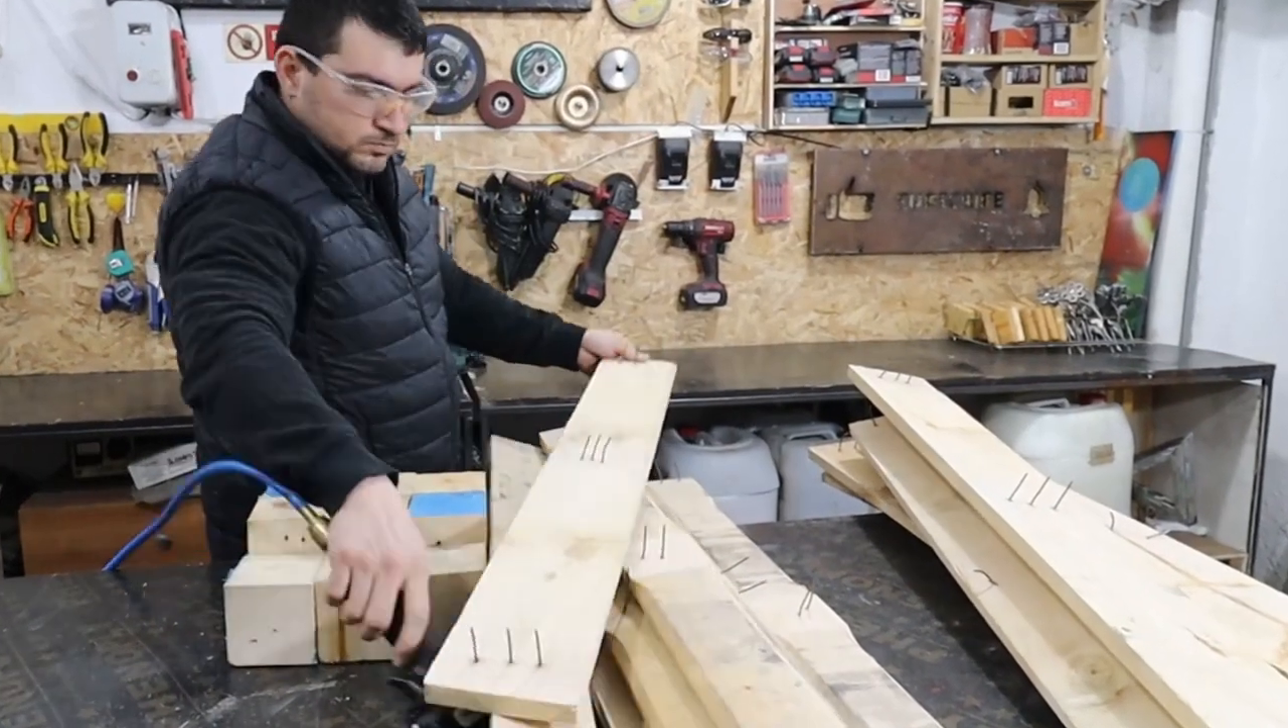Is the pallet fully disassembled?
Yes.